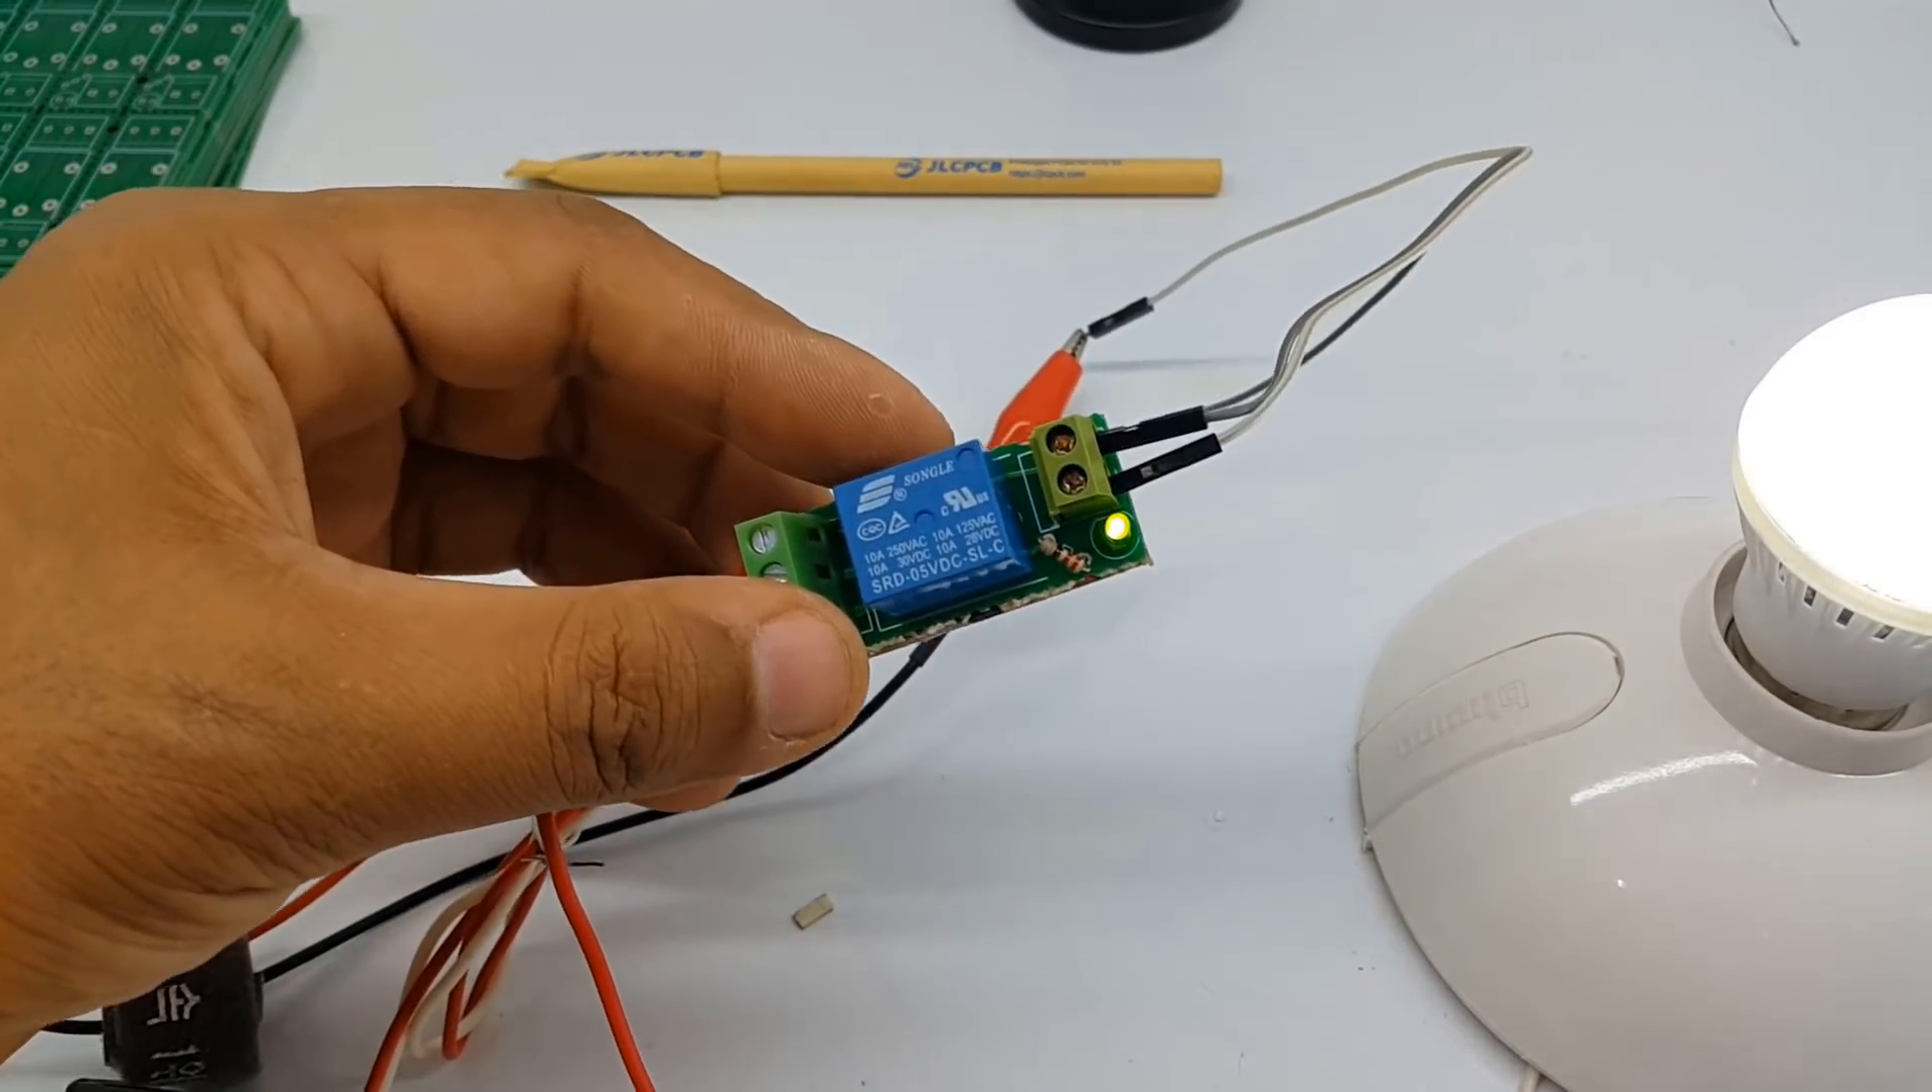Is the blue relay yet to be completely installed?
No.